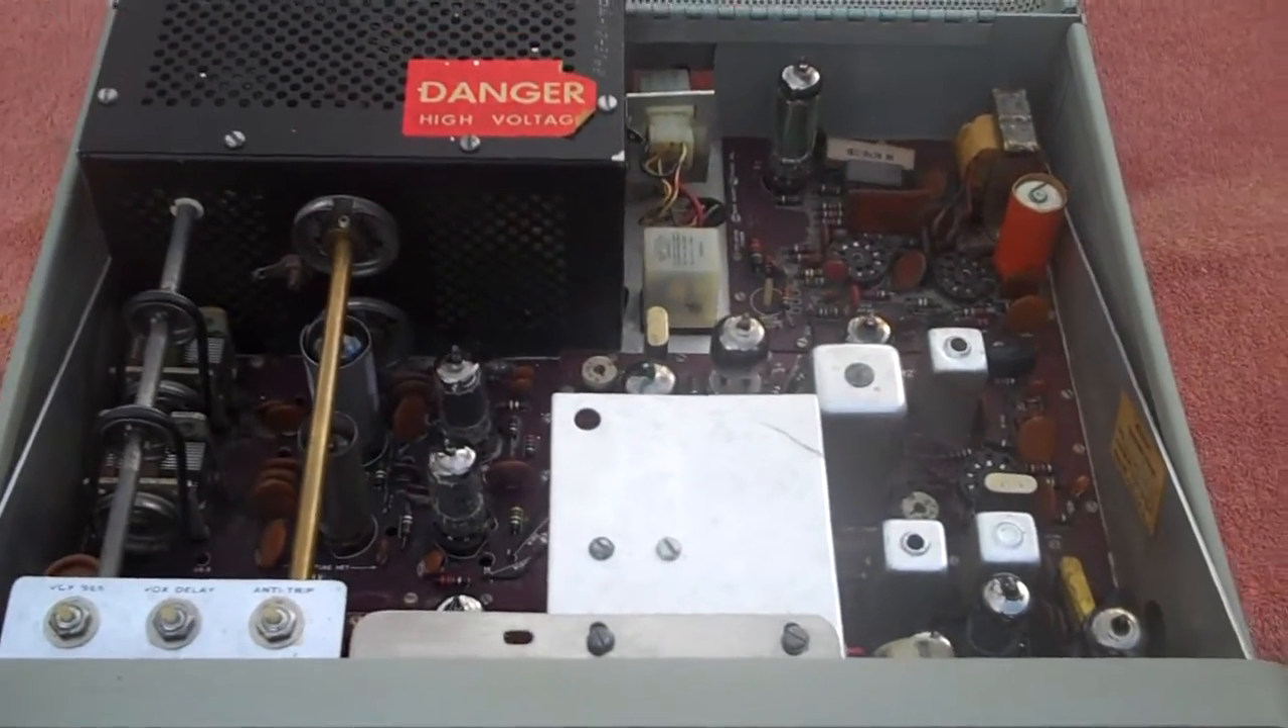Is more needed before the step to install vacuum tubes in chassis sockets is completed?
Yes.